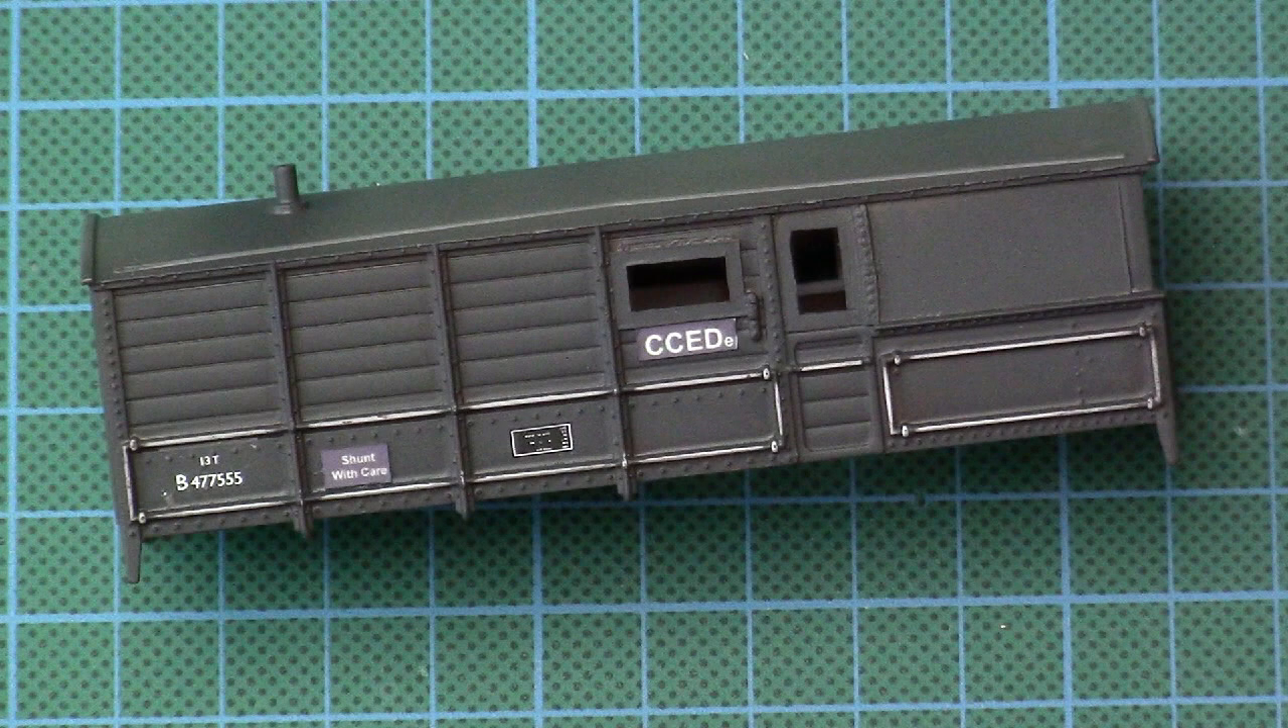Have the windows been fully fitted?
No.